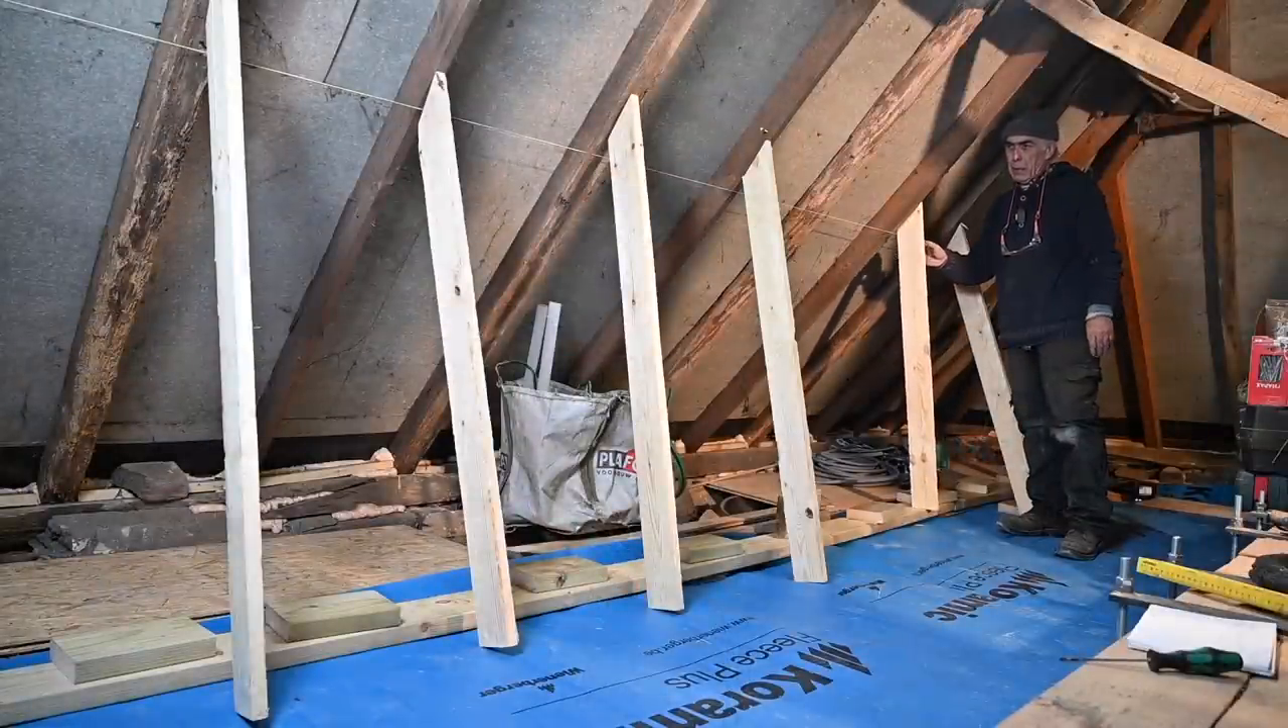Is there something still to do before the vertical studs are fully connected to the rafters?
Yes.